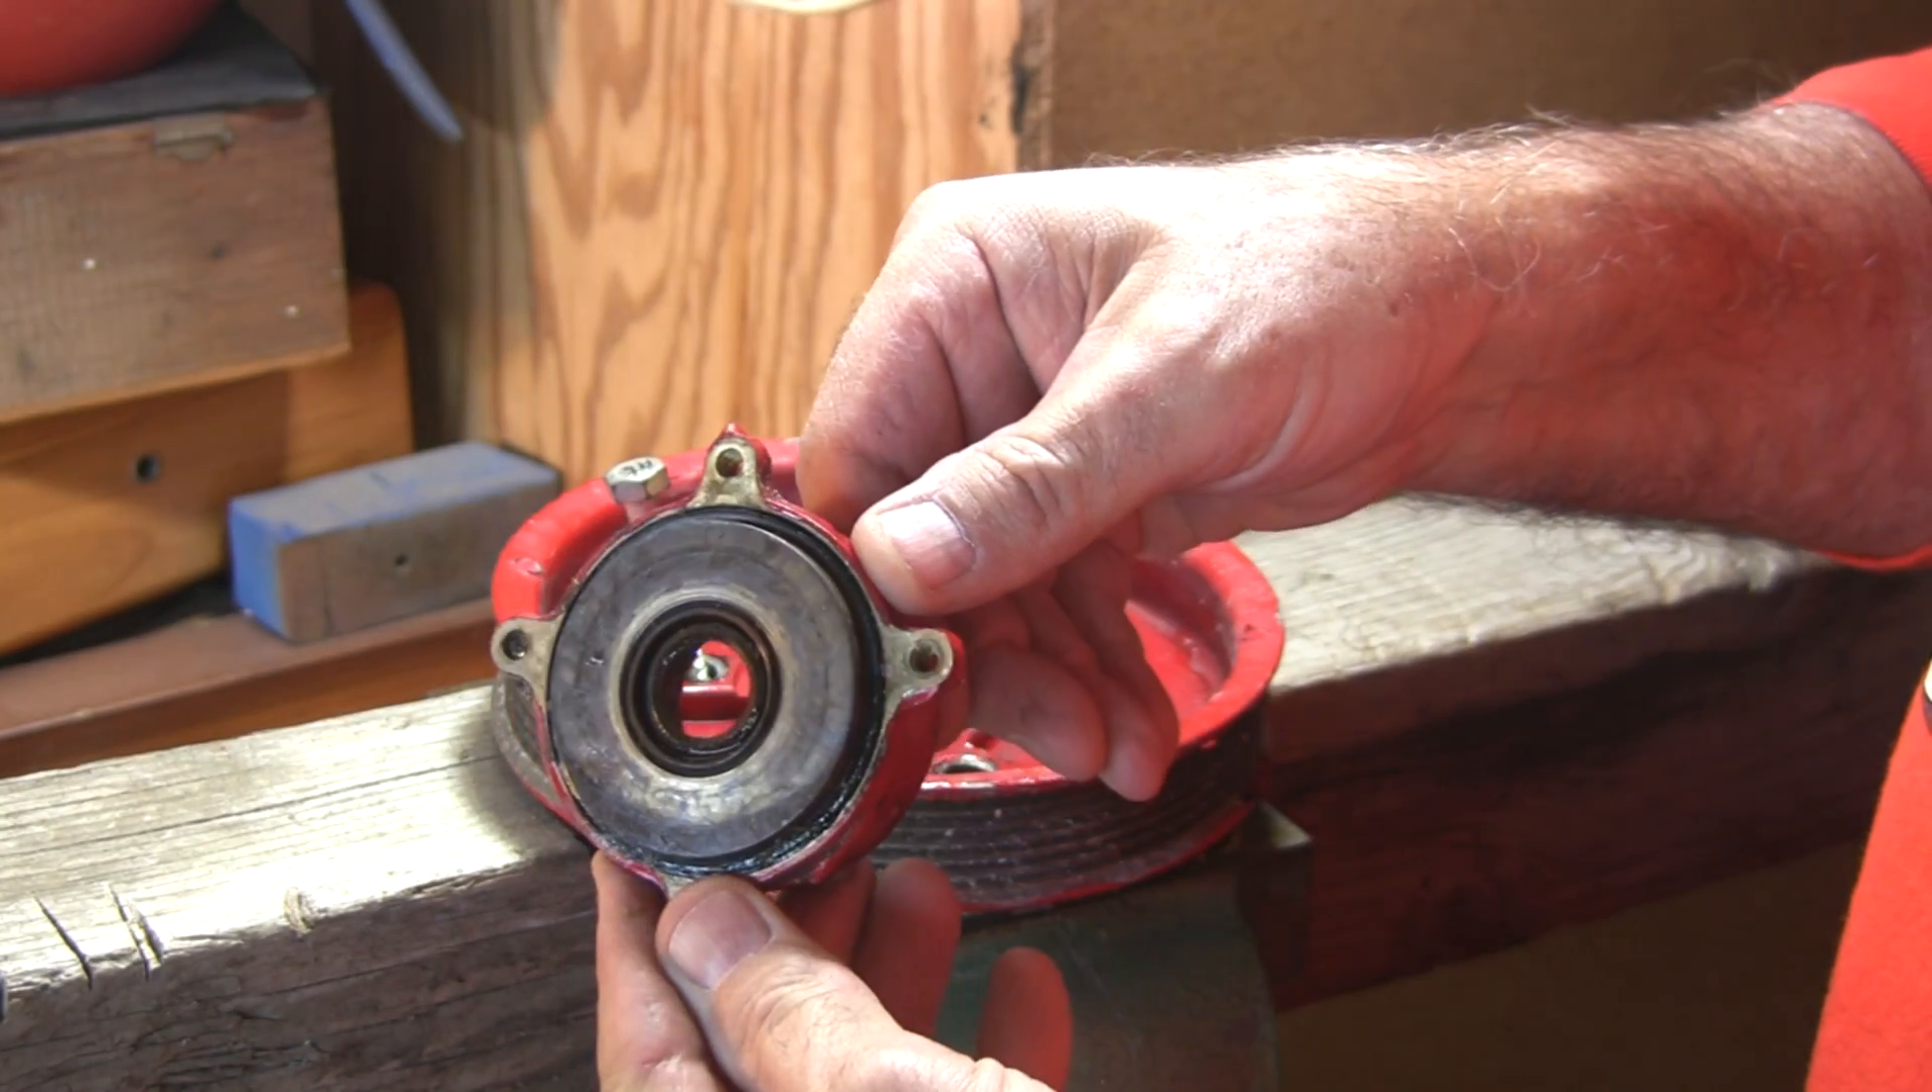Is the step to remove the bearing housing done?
Yes.